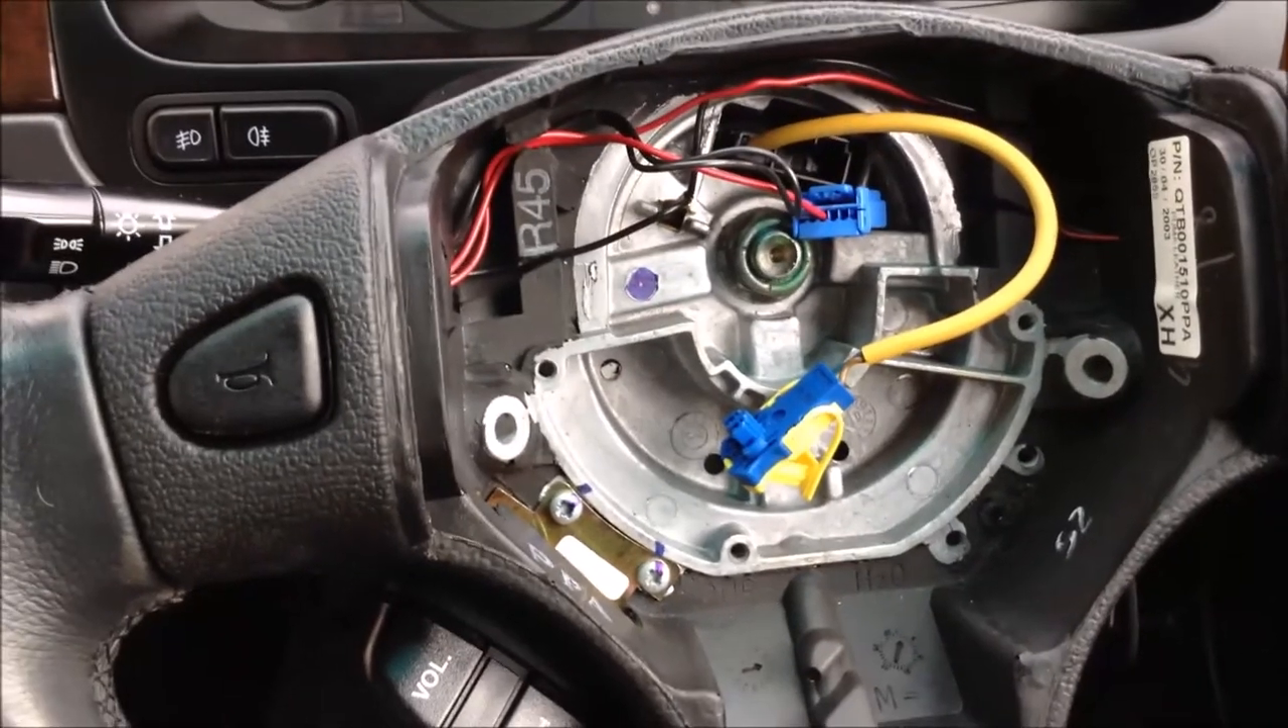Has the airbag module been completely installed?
No.